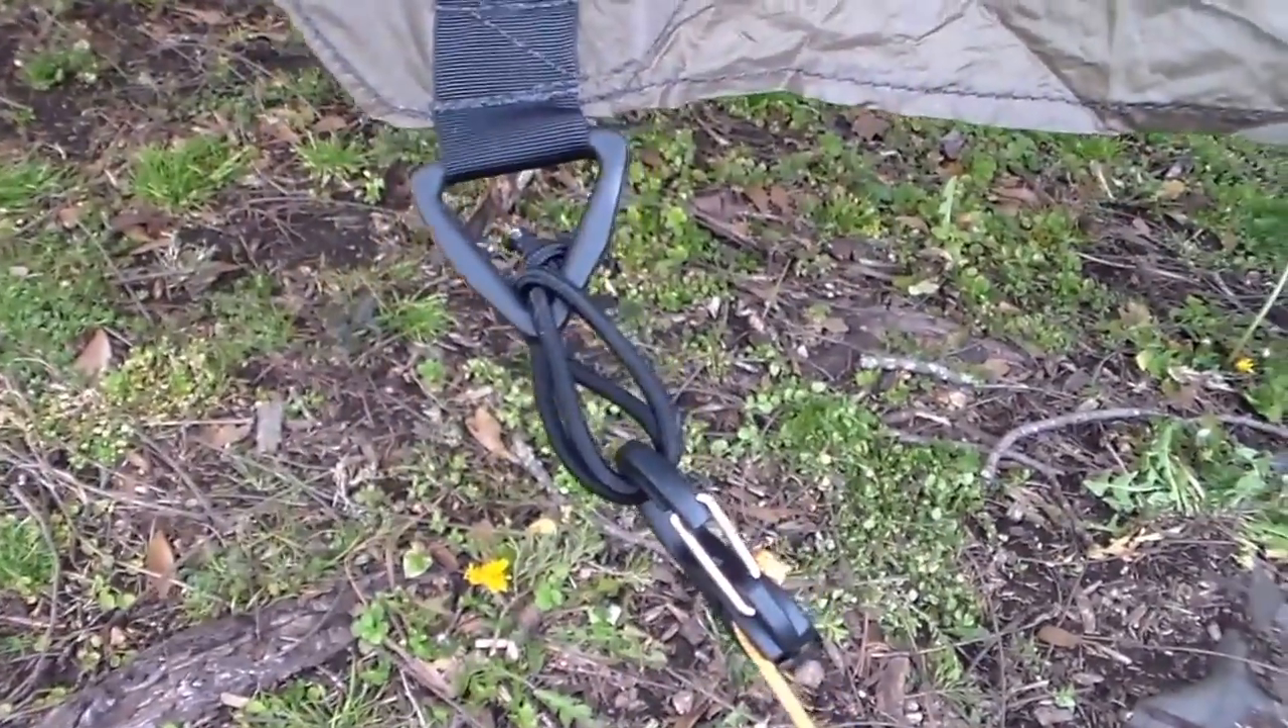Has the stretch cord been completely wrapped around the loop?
Yes.